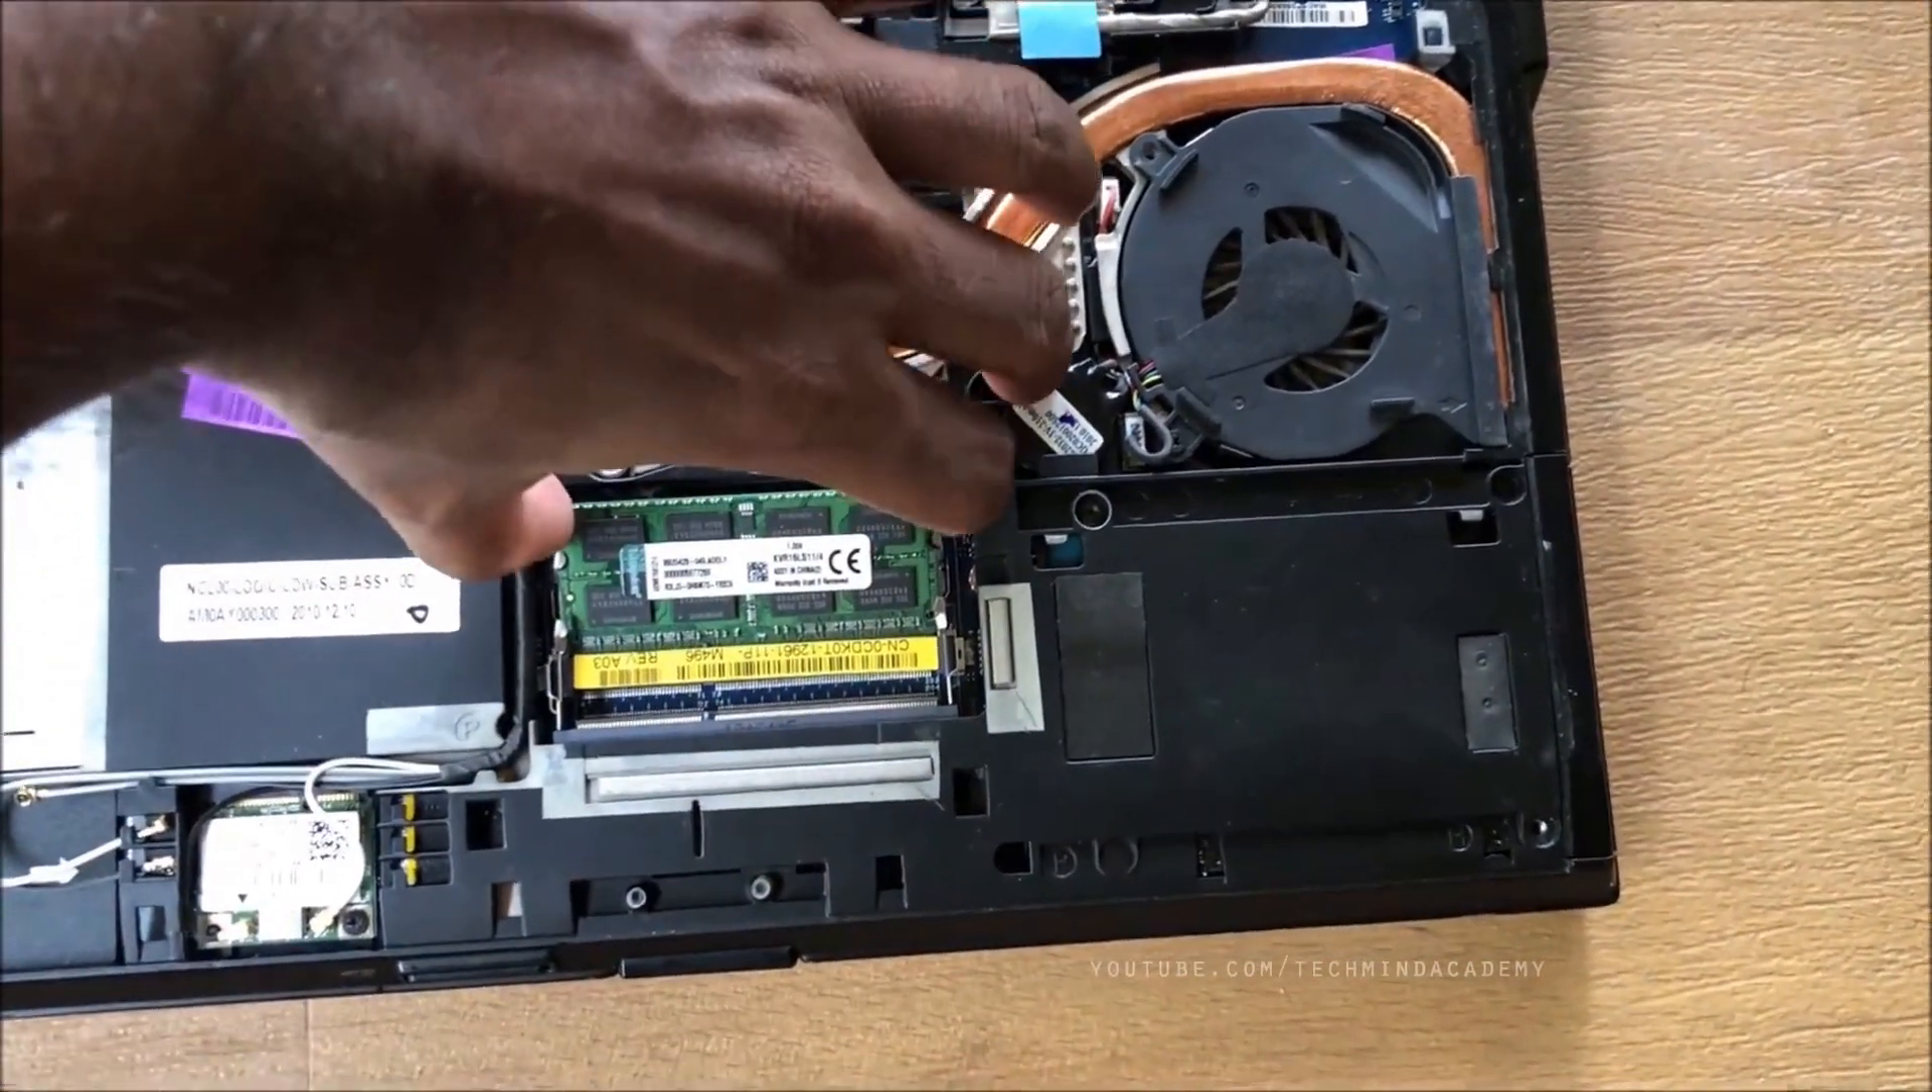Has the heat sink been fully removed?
No.